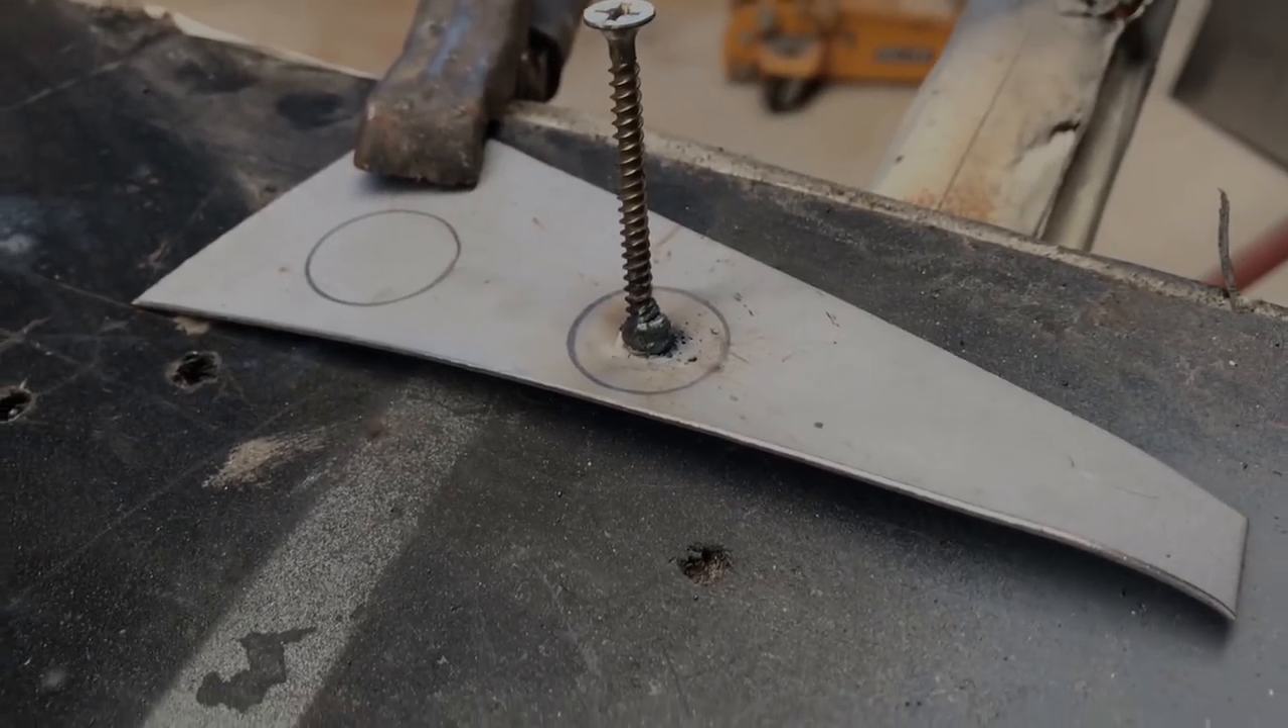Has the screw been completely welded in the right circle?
Yes.